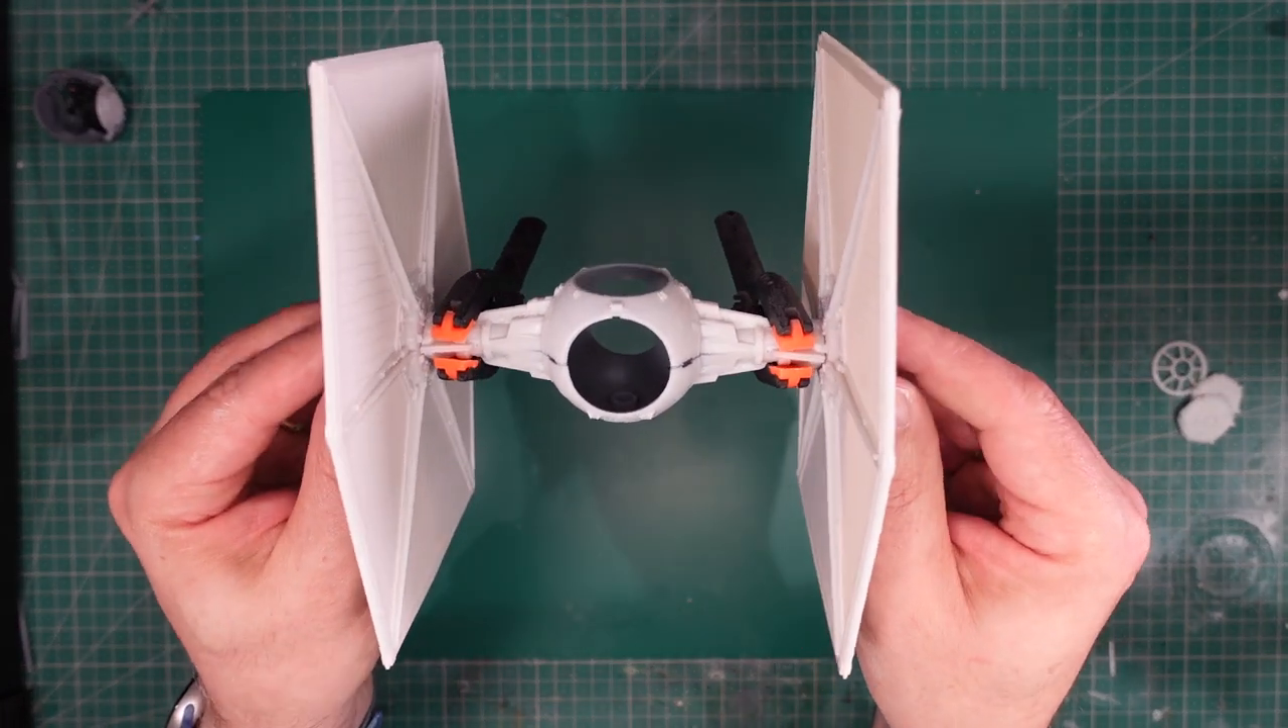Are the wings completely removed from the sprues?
Yes.